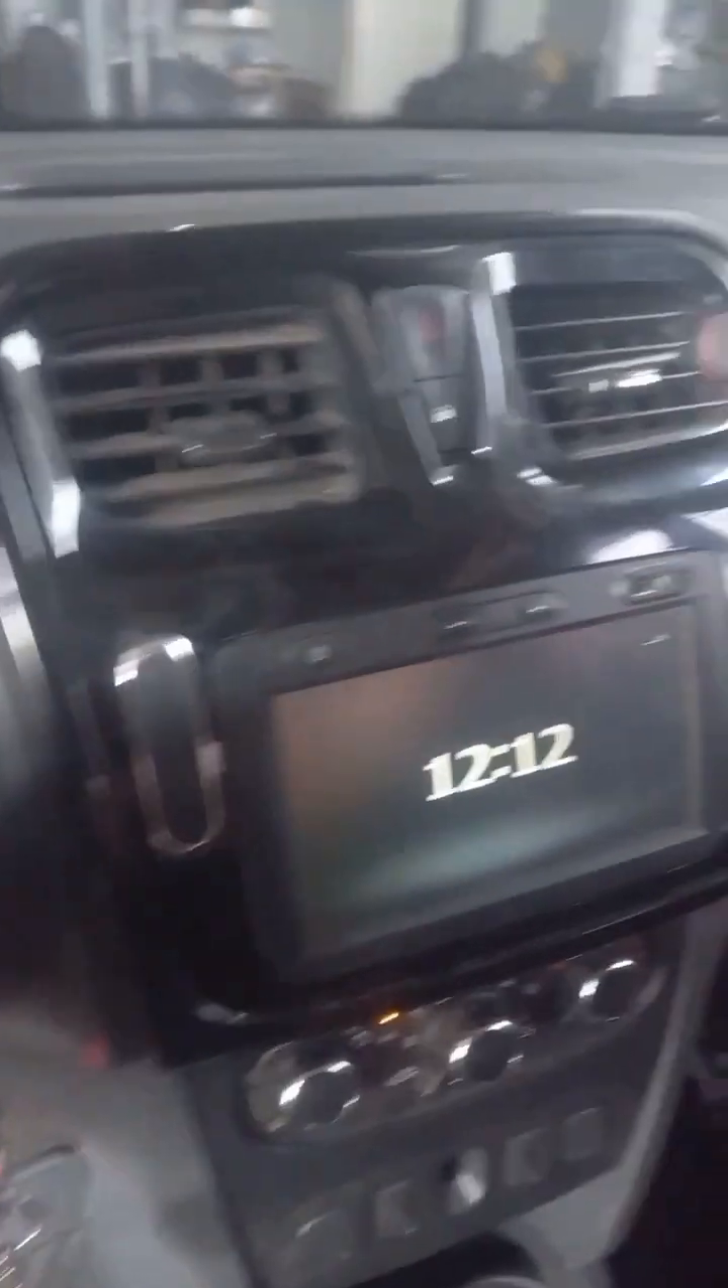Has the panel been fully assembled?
Yes.